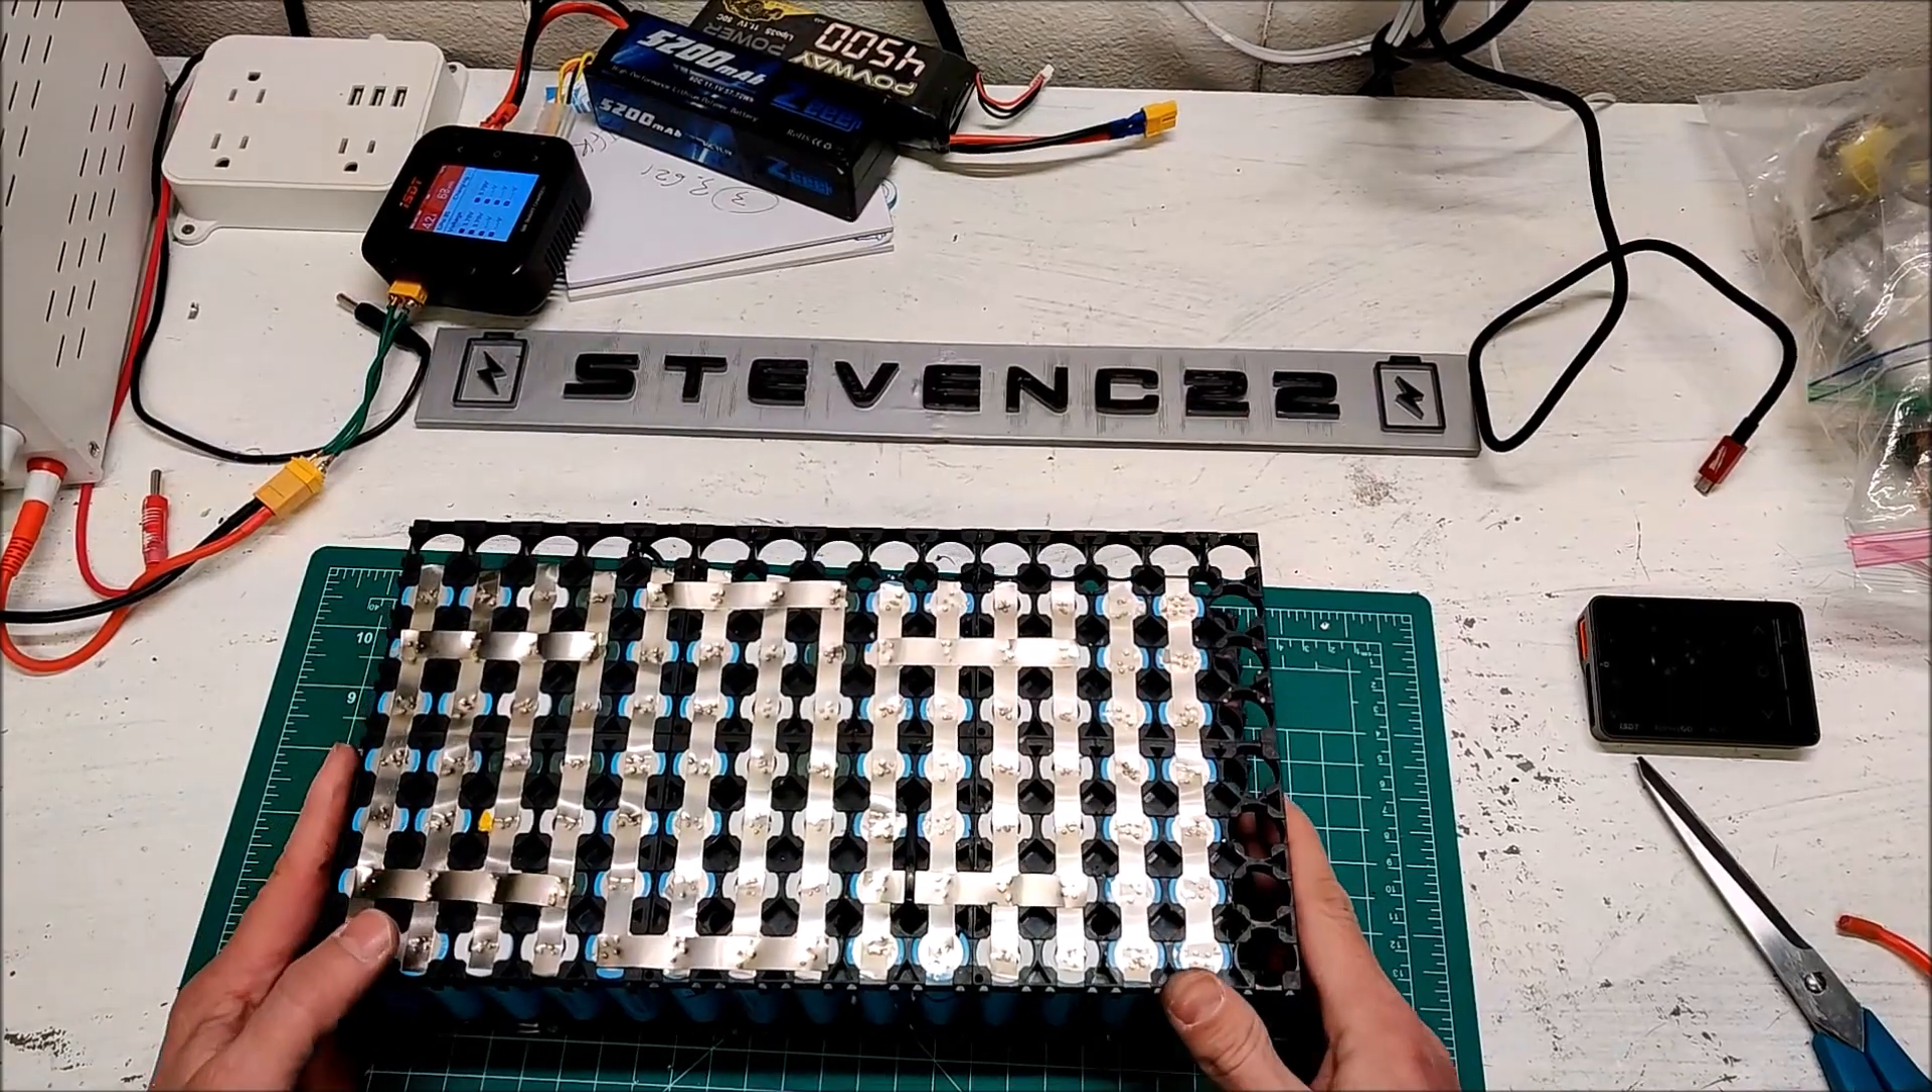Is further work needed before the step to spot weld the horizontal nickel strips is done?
No.